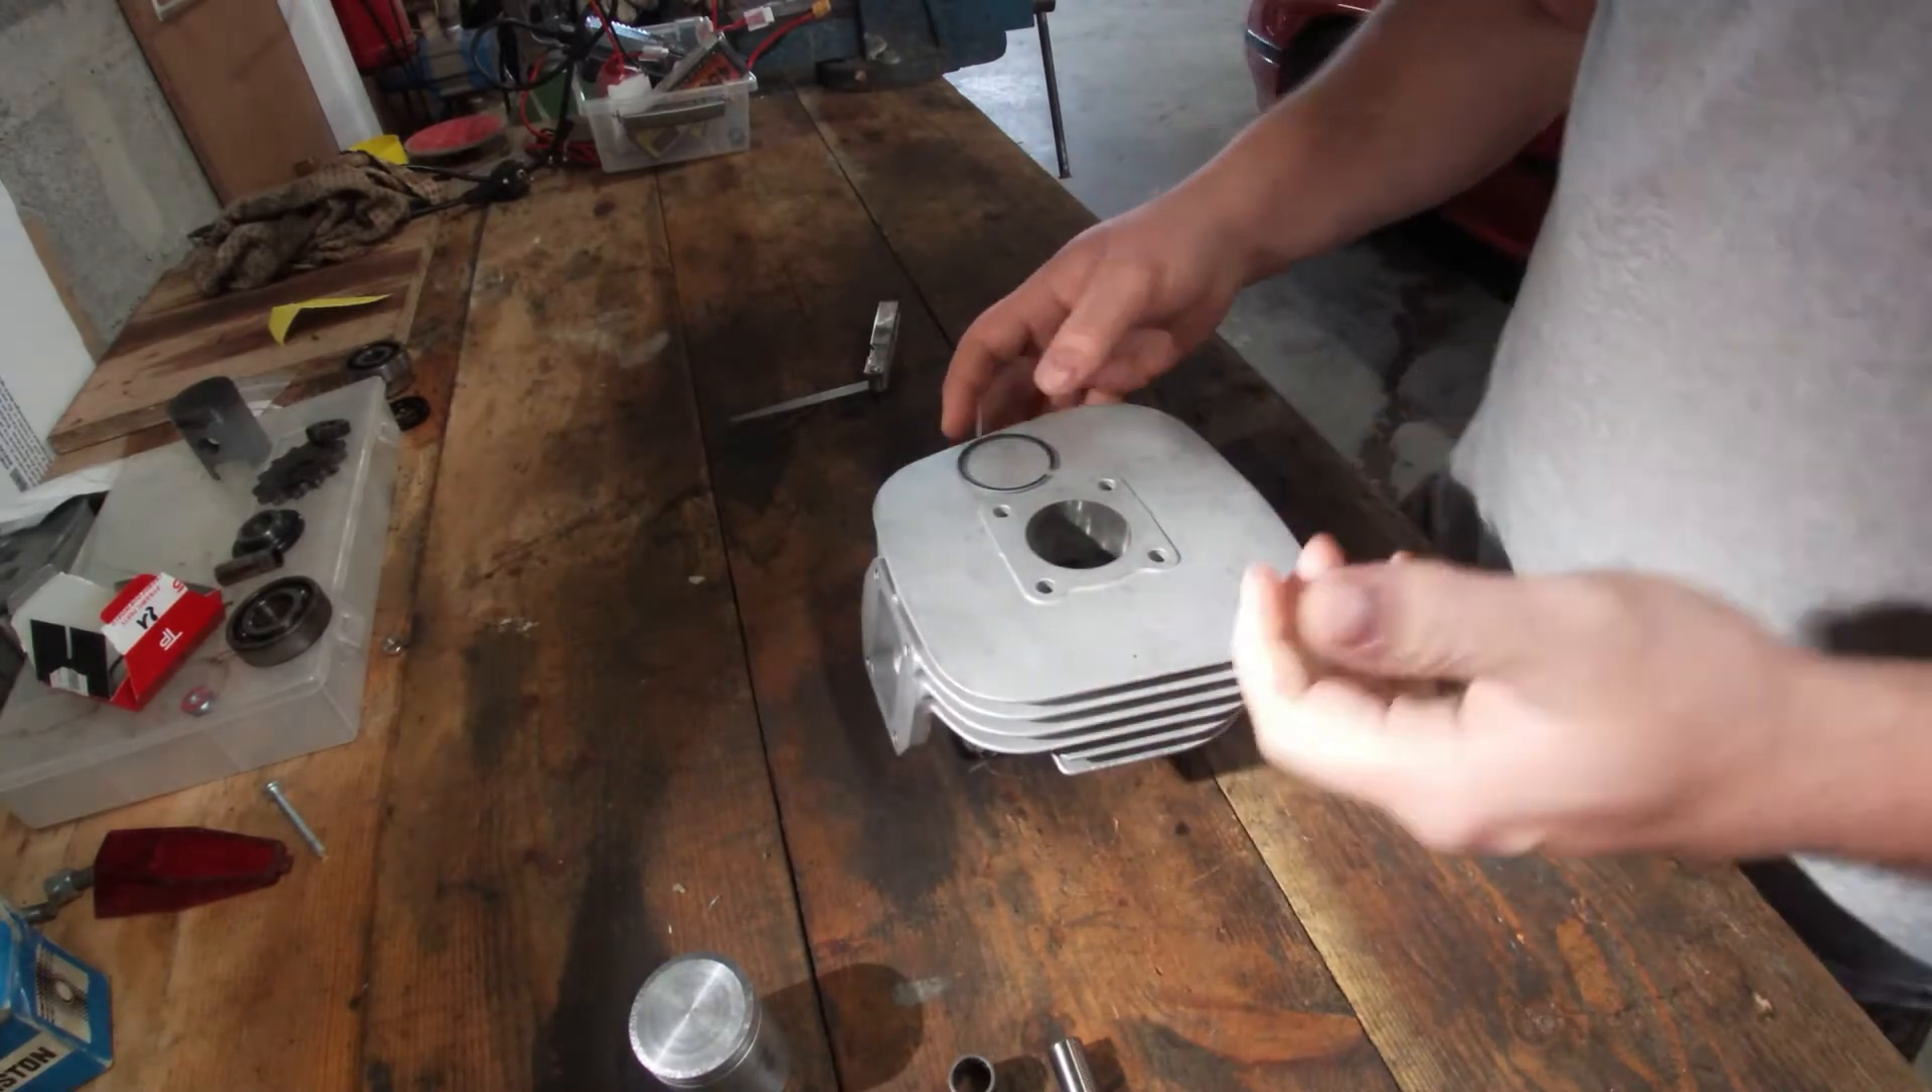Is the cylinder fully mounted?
No.